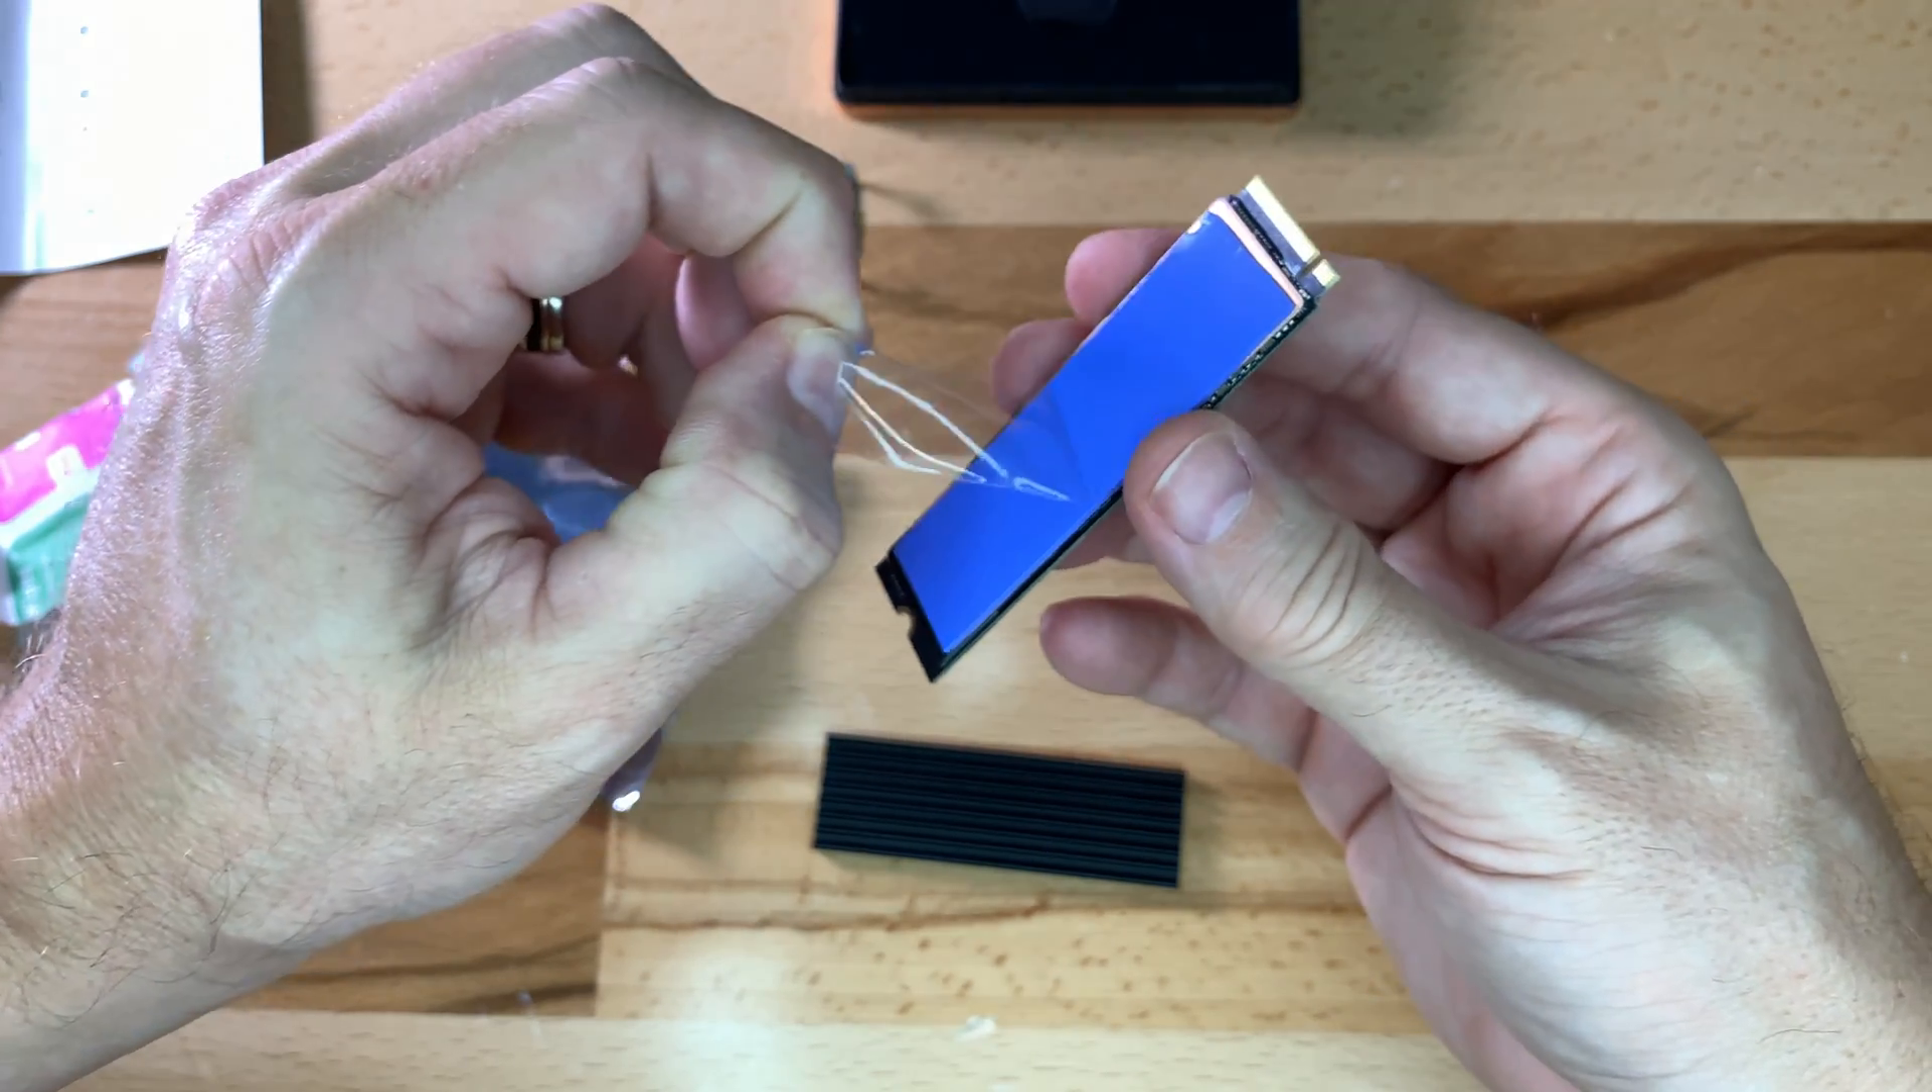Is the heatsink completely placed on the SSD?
No.